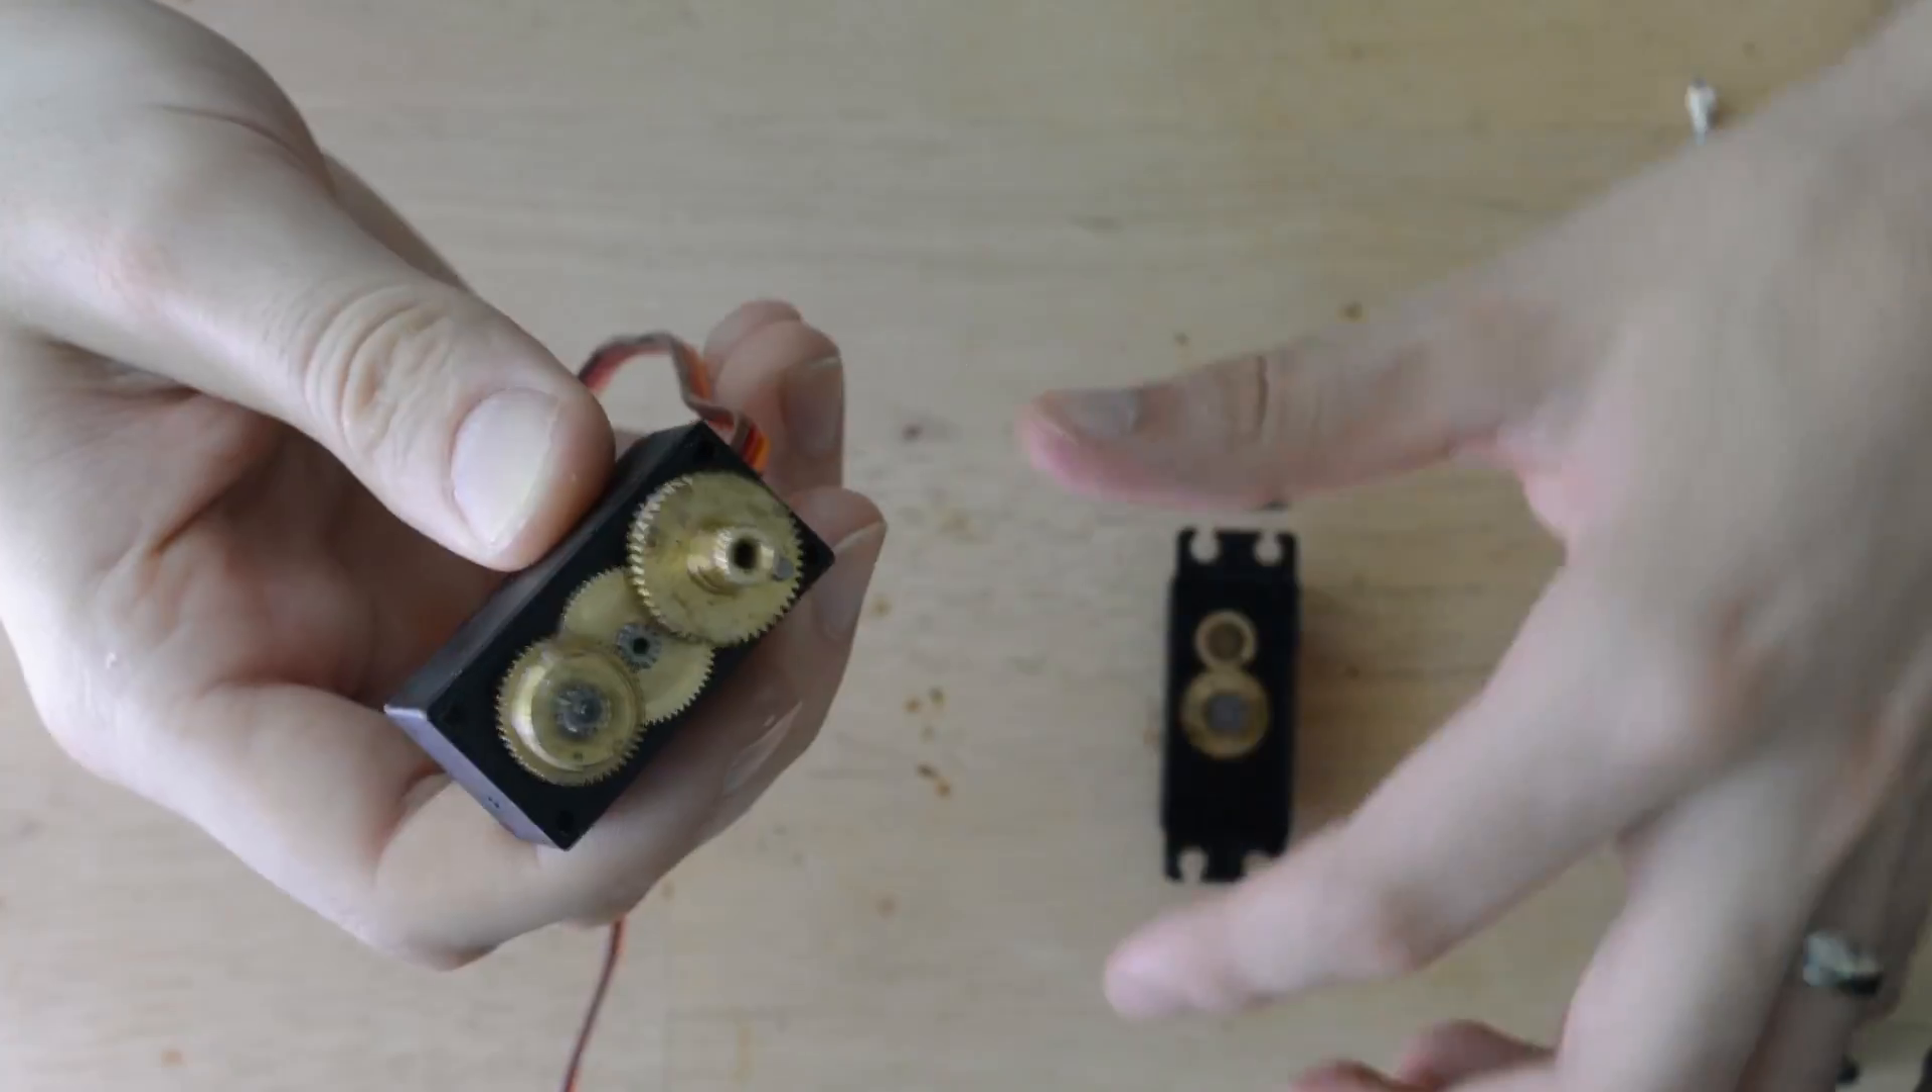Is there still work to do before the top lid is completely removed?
No.